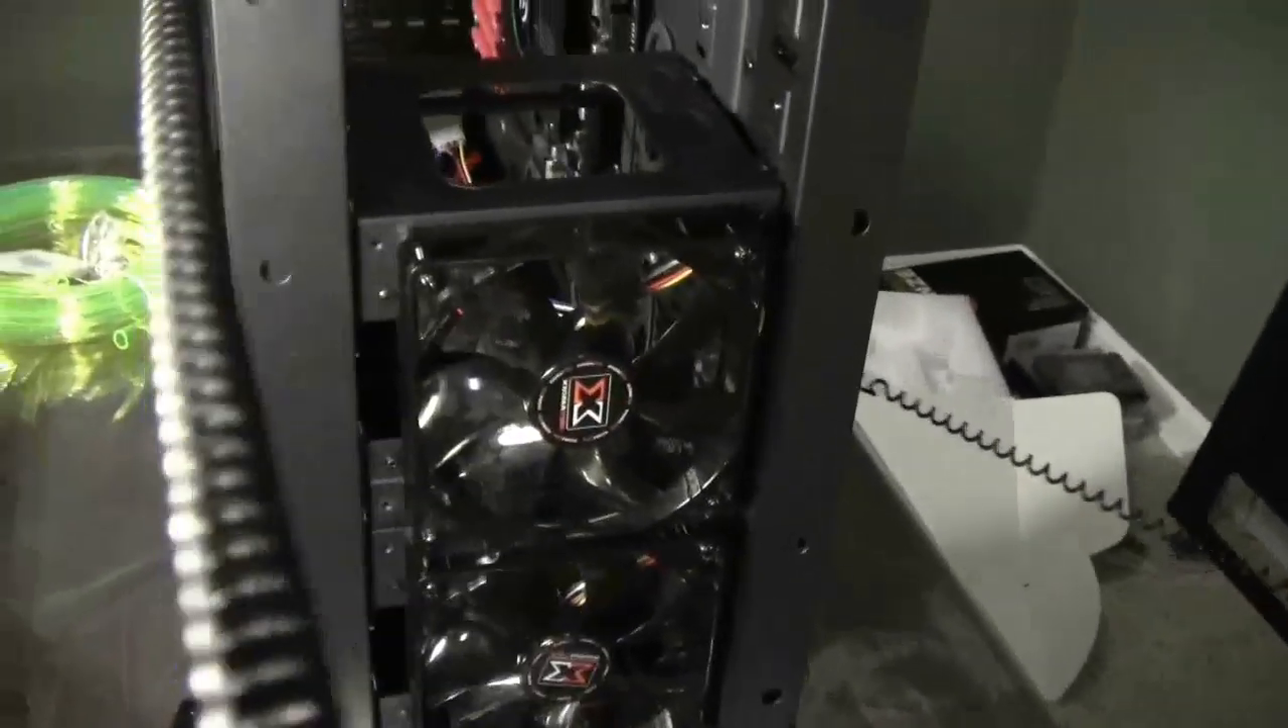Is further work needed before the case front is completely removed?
No.